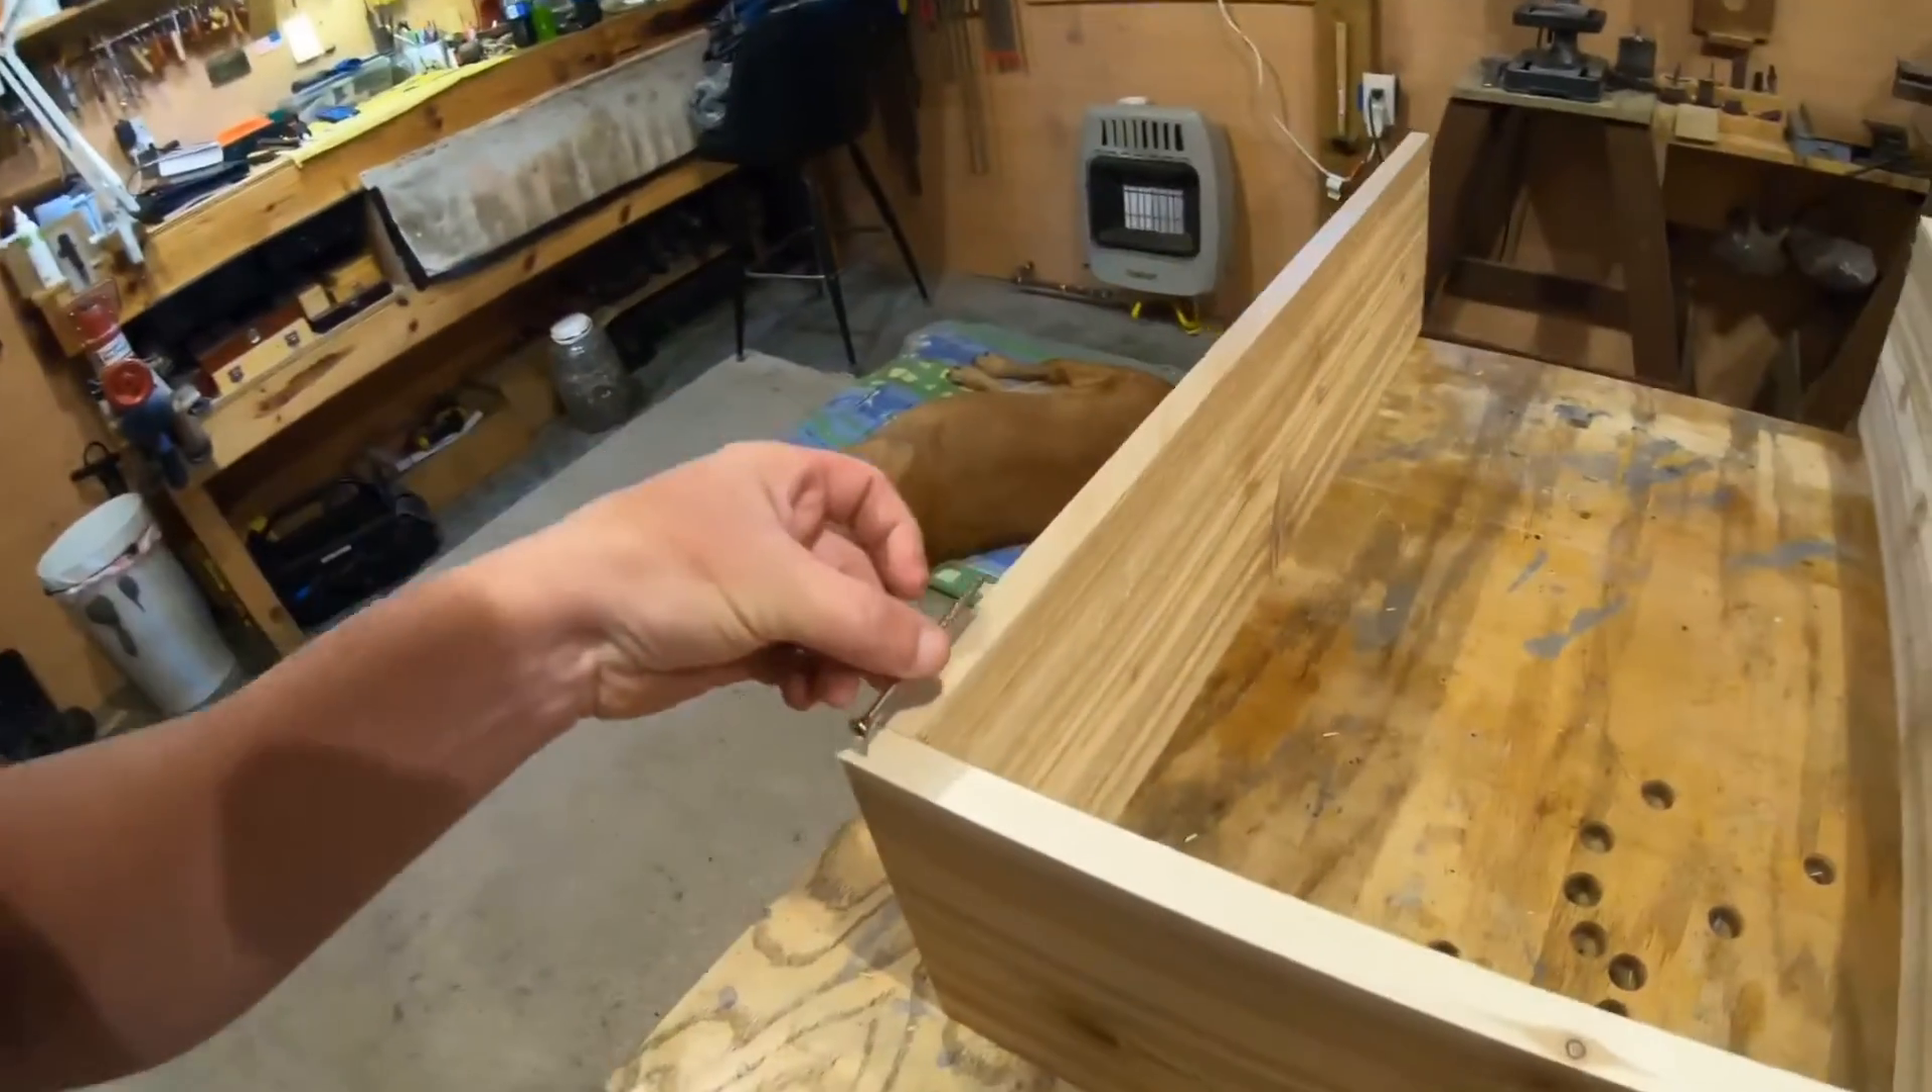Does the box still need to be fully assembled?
Yes.